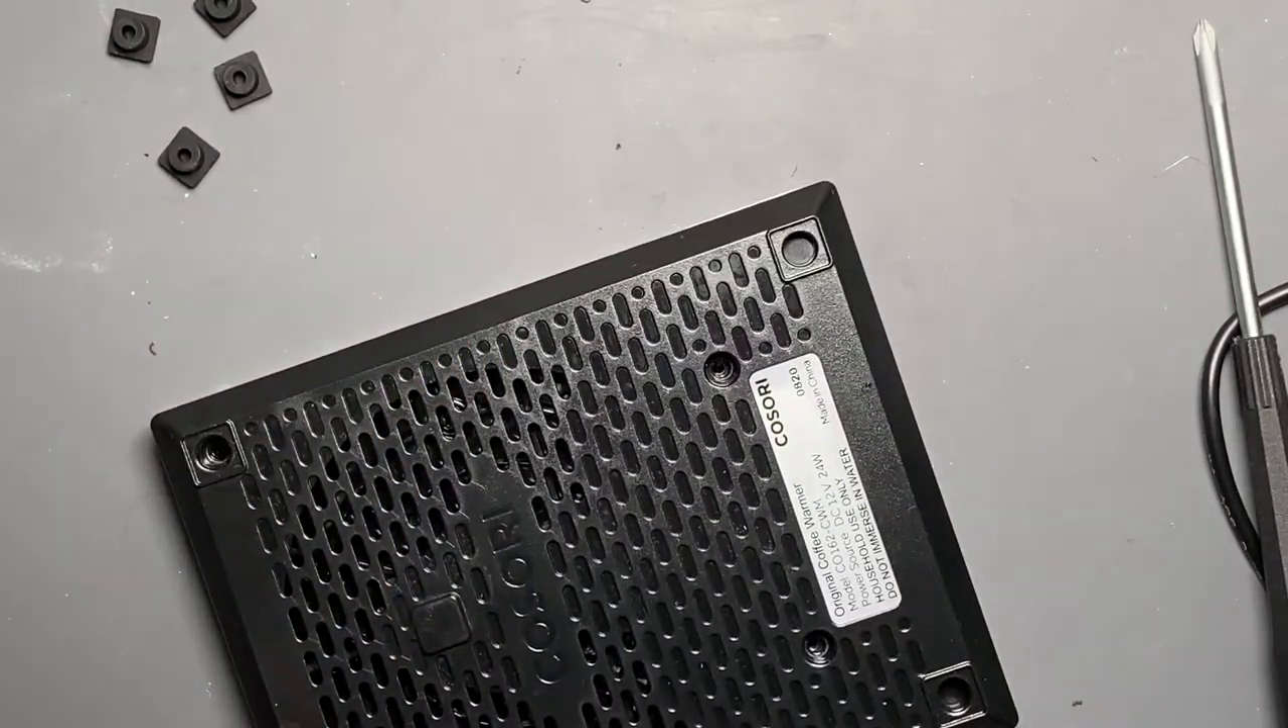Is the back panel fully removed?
No.